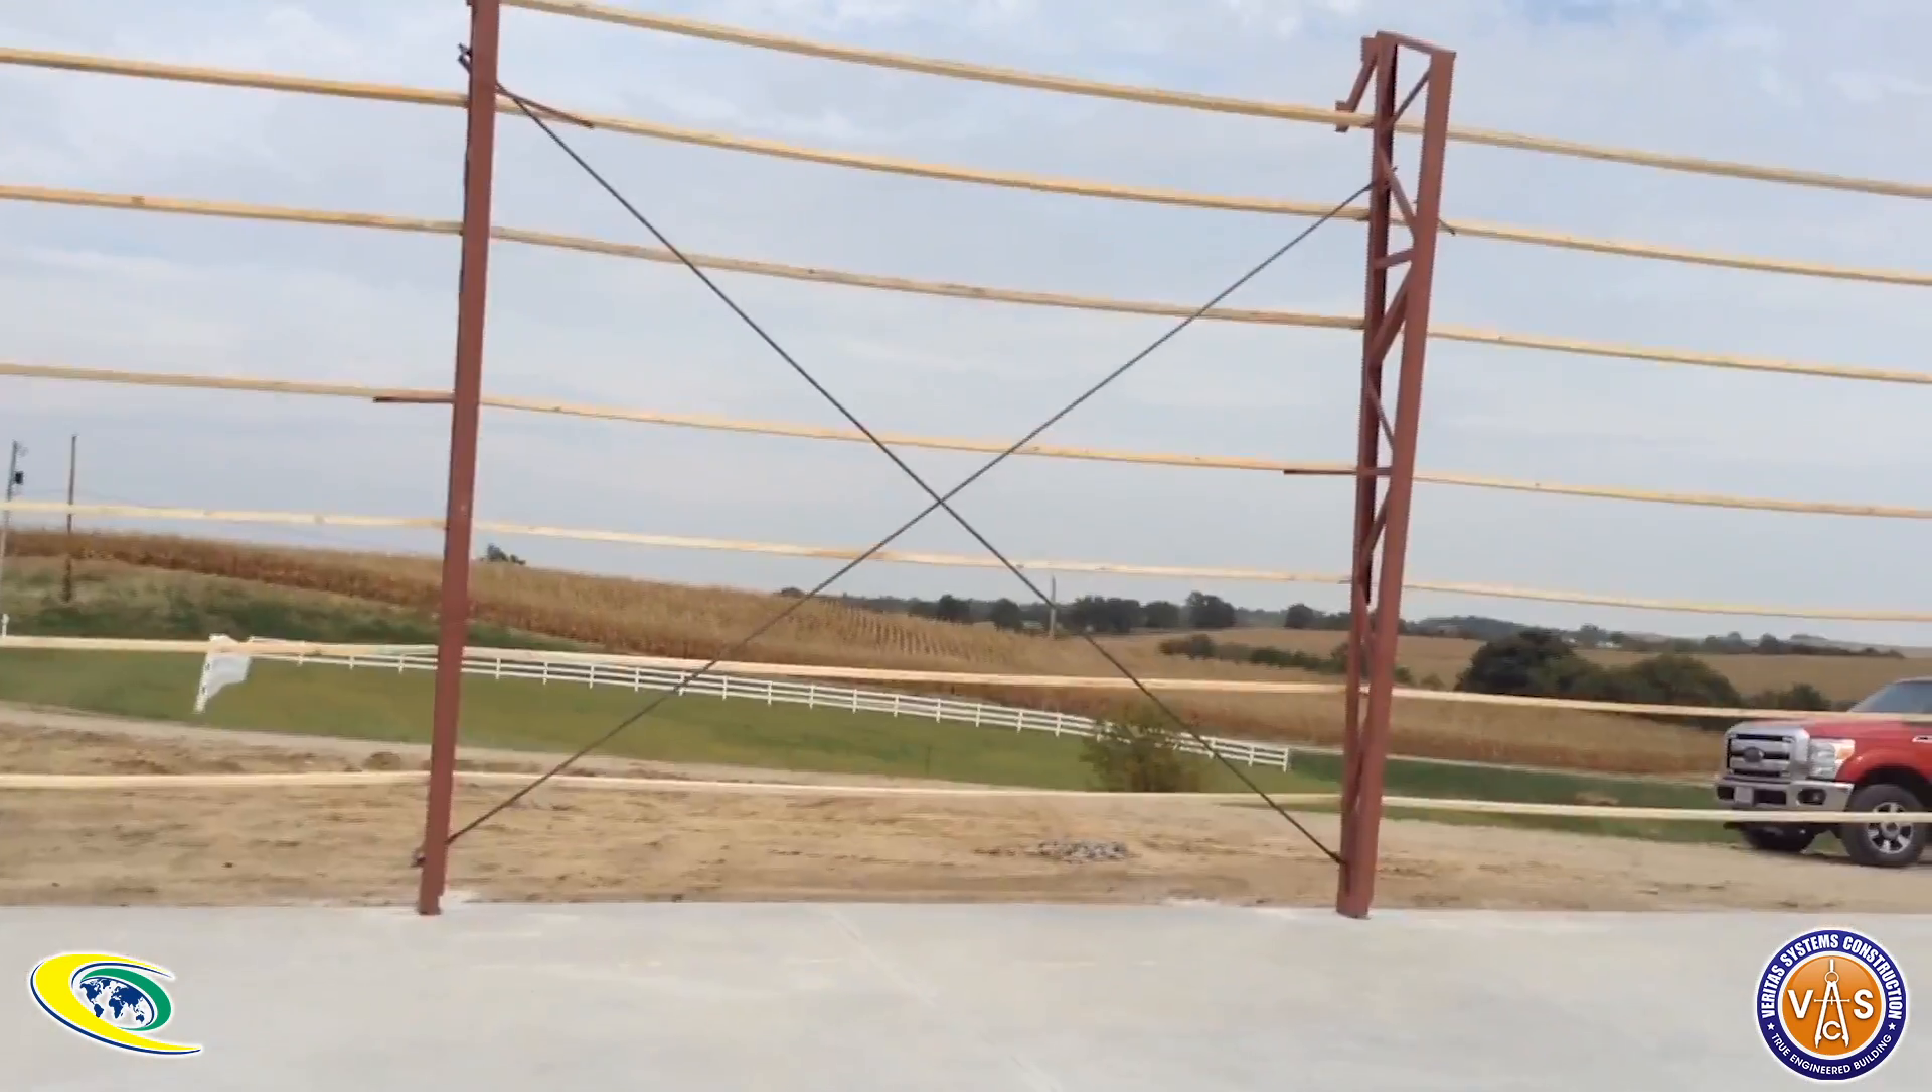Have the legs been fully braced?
Yes.